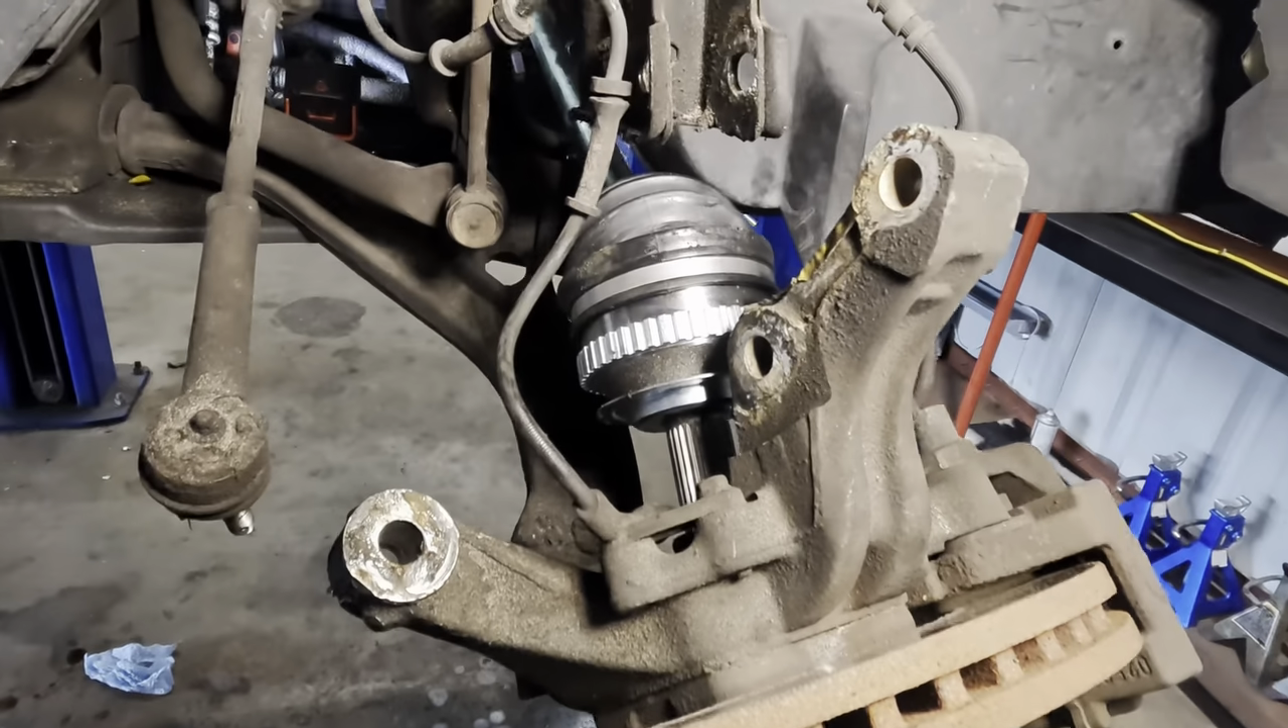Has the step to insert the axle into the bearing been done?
No.